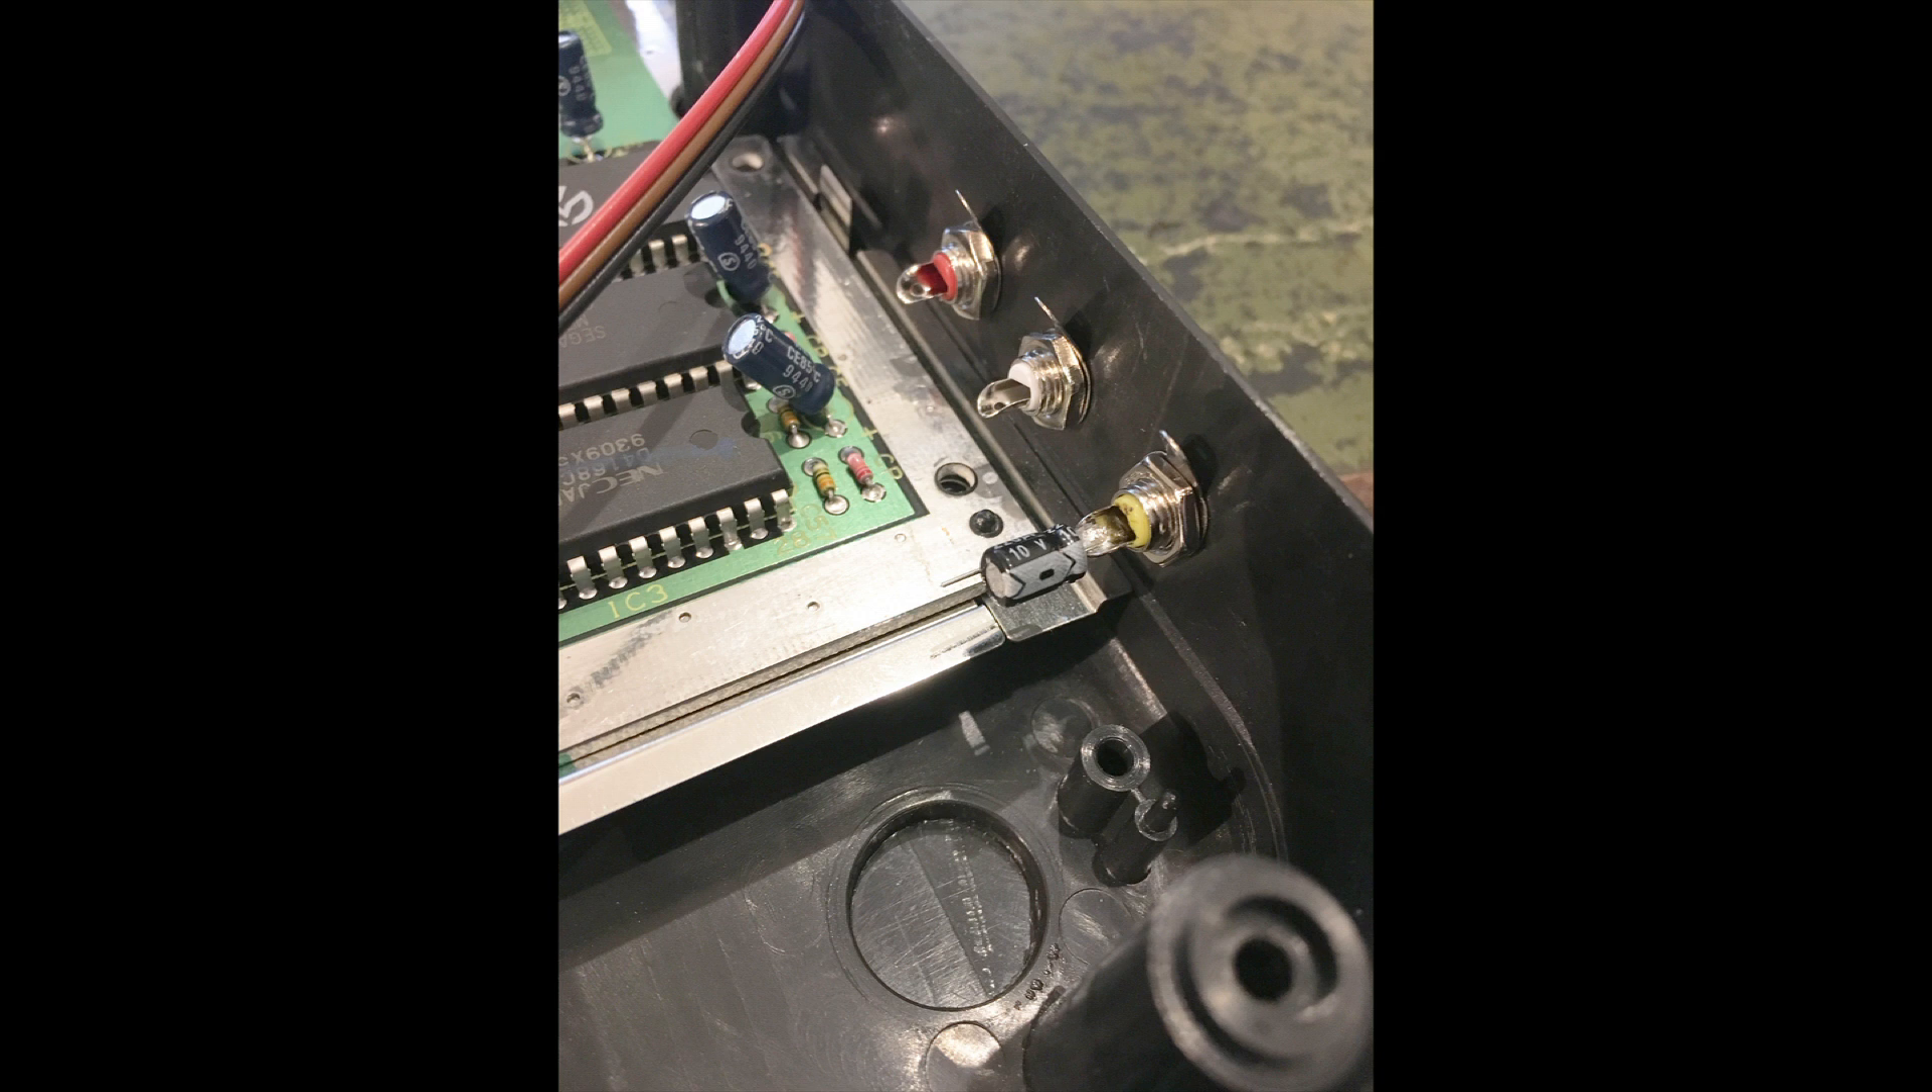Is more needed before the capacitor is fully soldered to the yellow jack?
No.